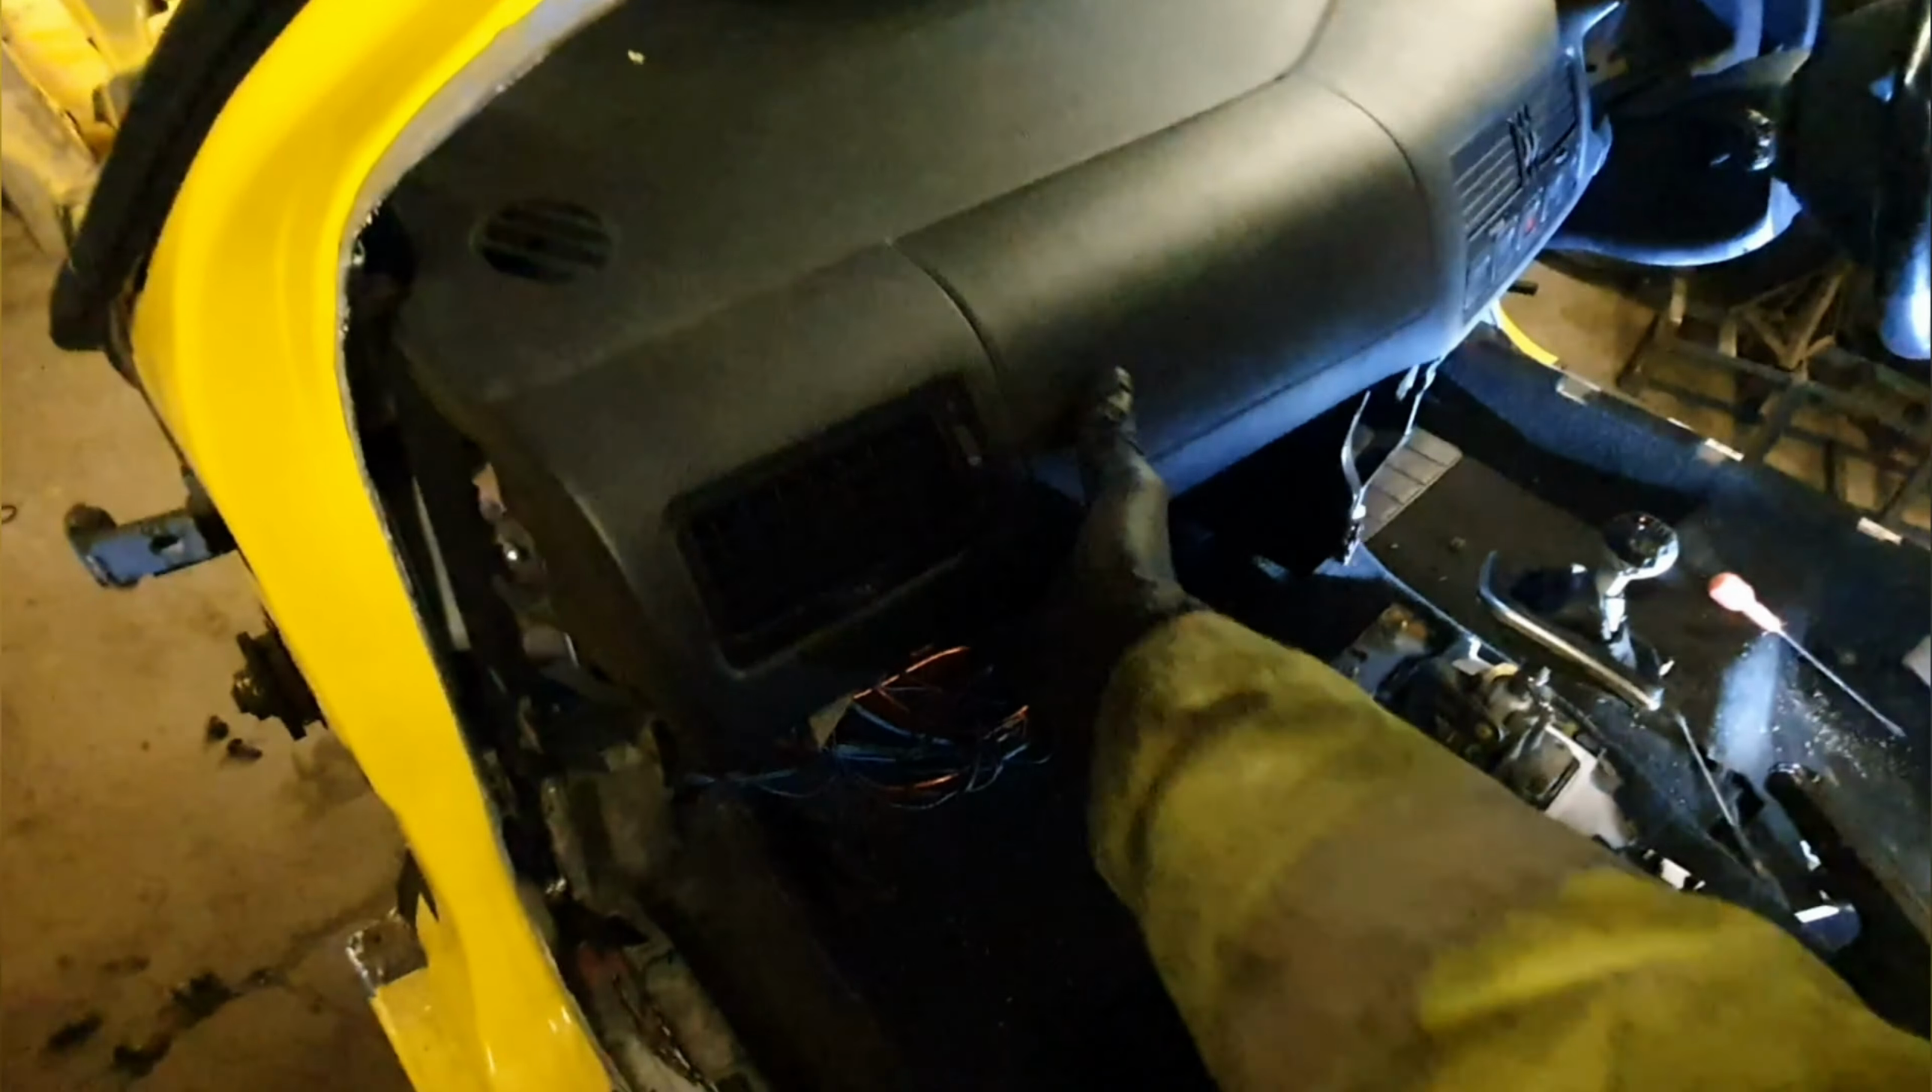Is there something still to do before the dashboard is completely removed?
Yes.